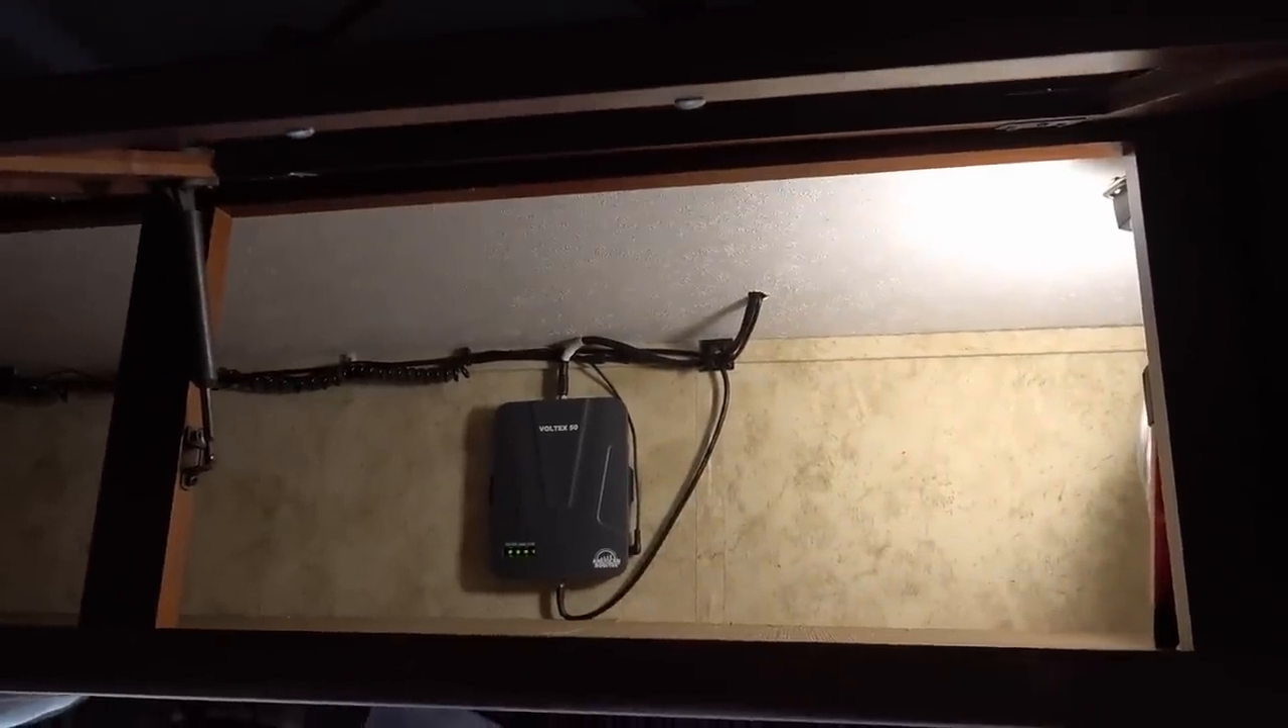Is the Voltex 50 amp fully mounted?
Yes.